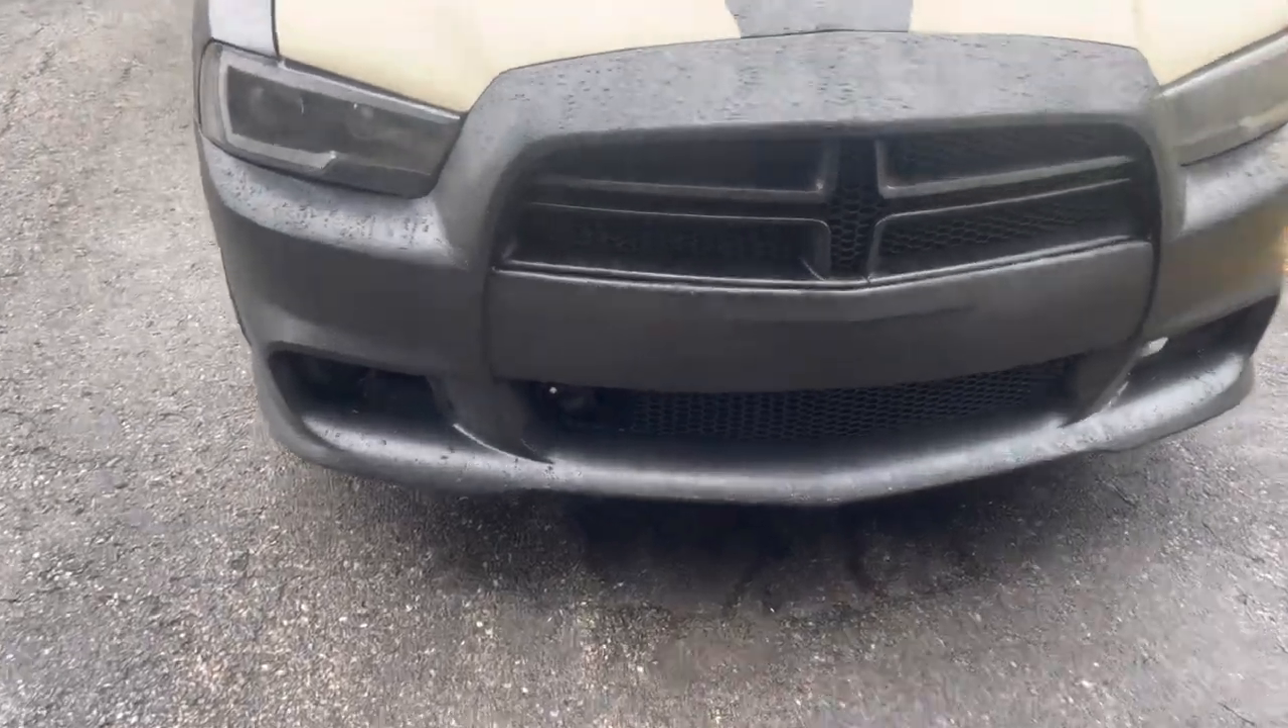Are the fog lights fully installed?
No.